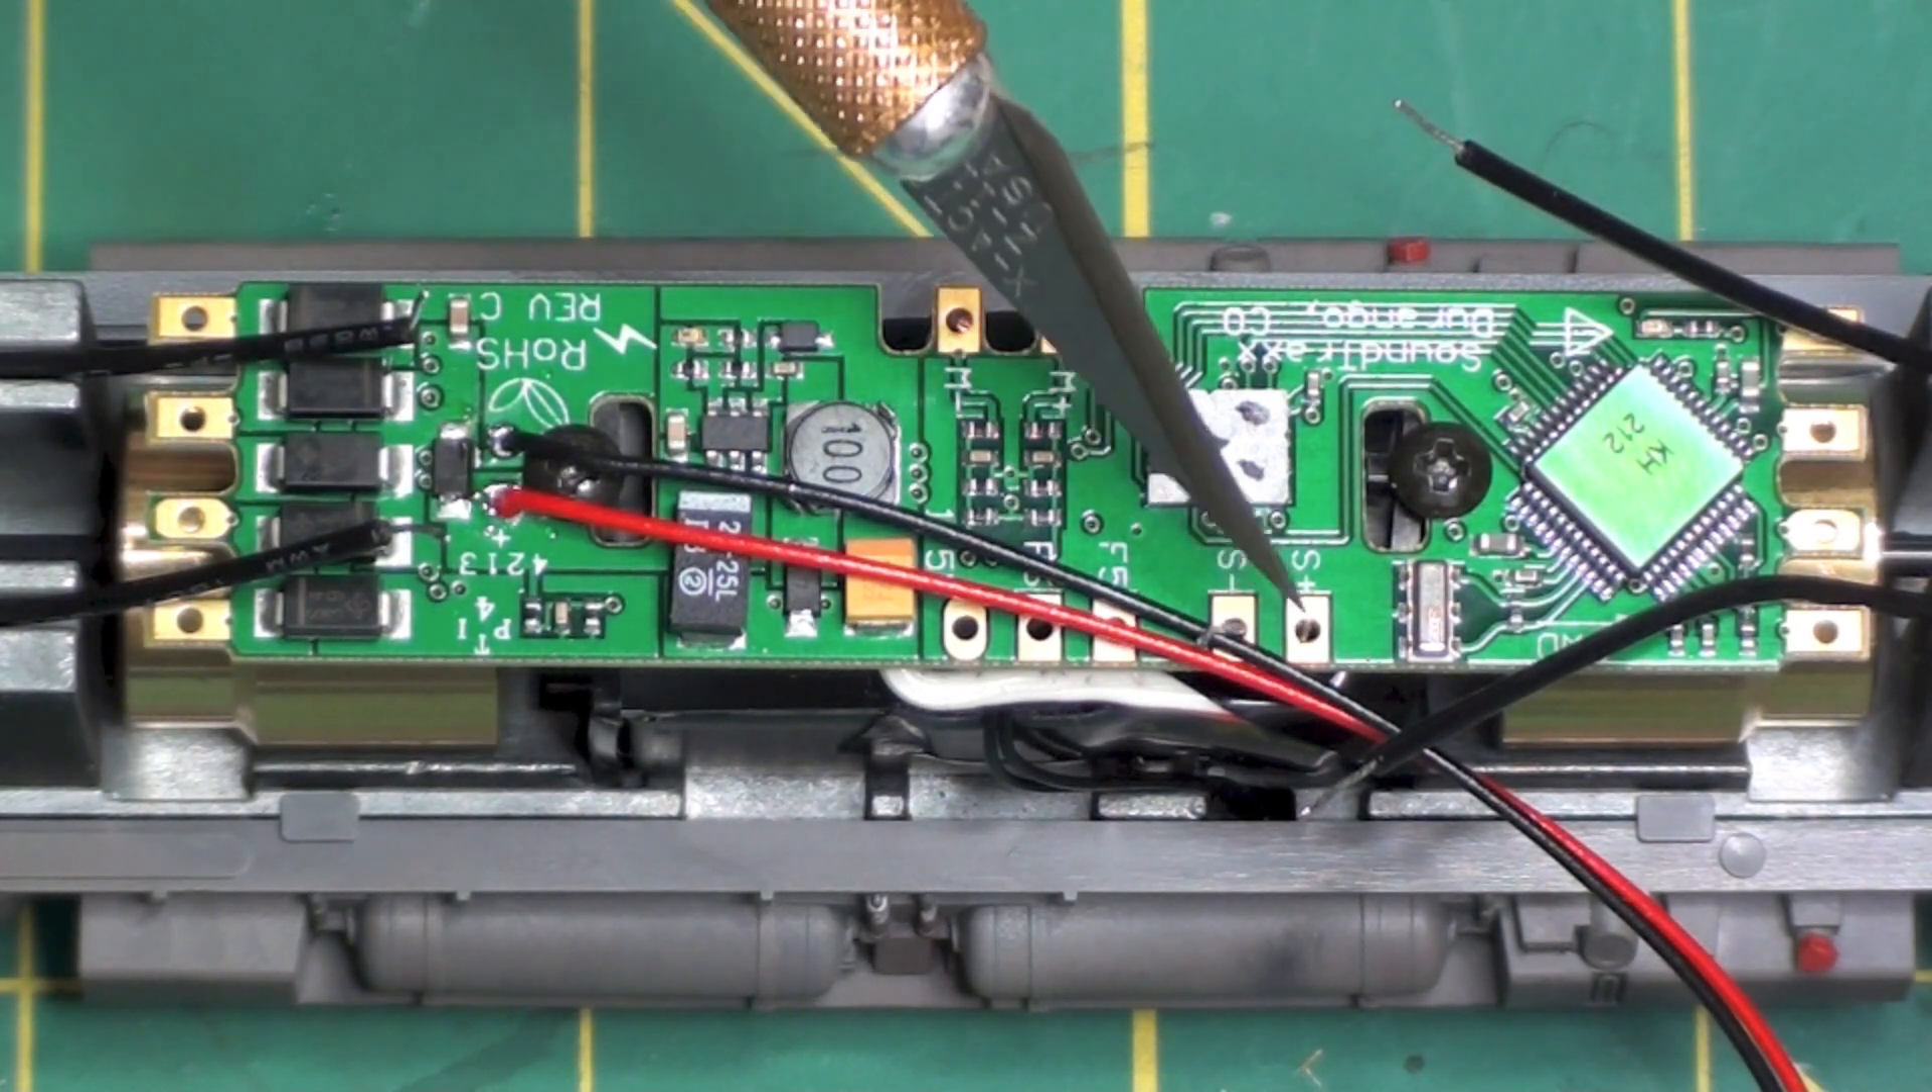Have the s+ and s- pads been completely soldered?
No.